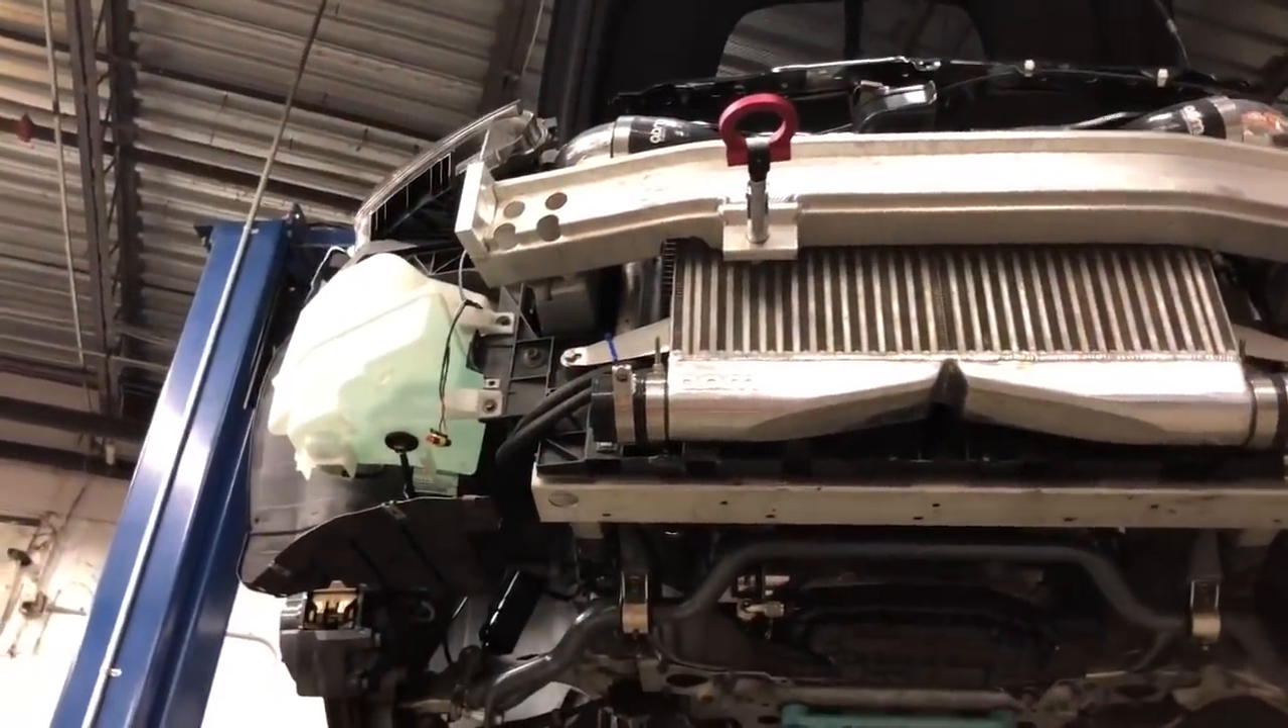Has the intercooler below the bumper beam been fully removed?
No.